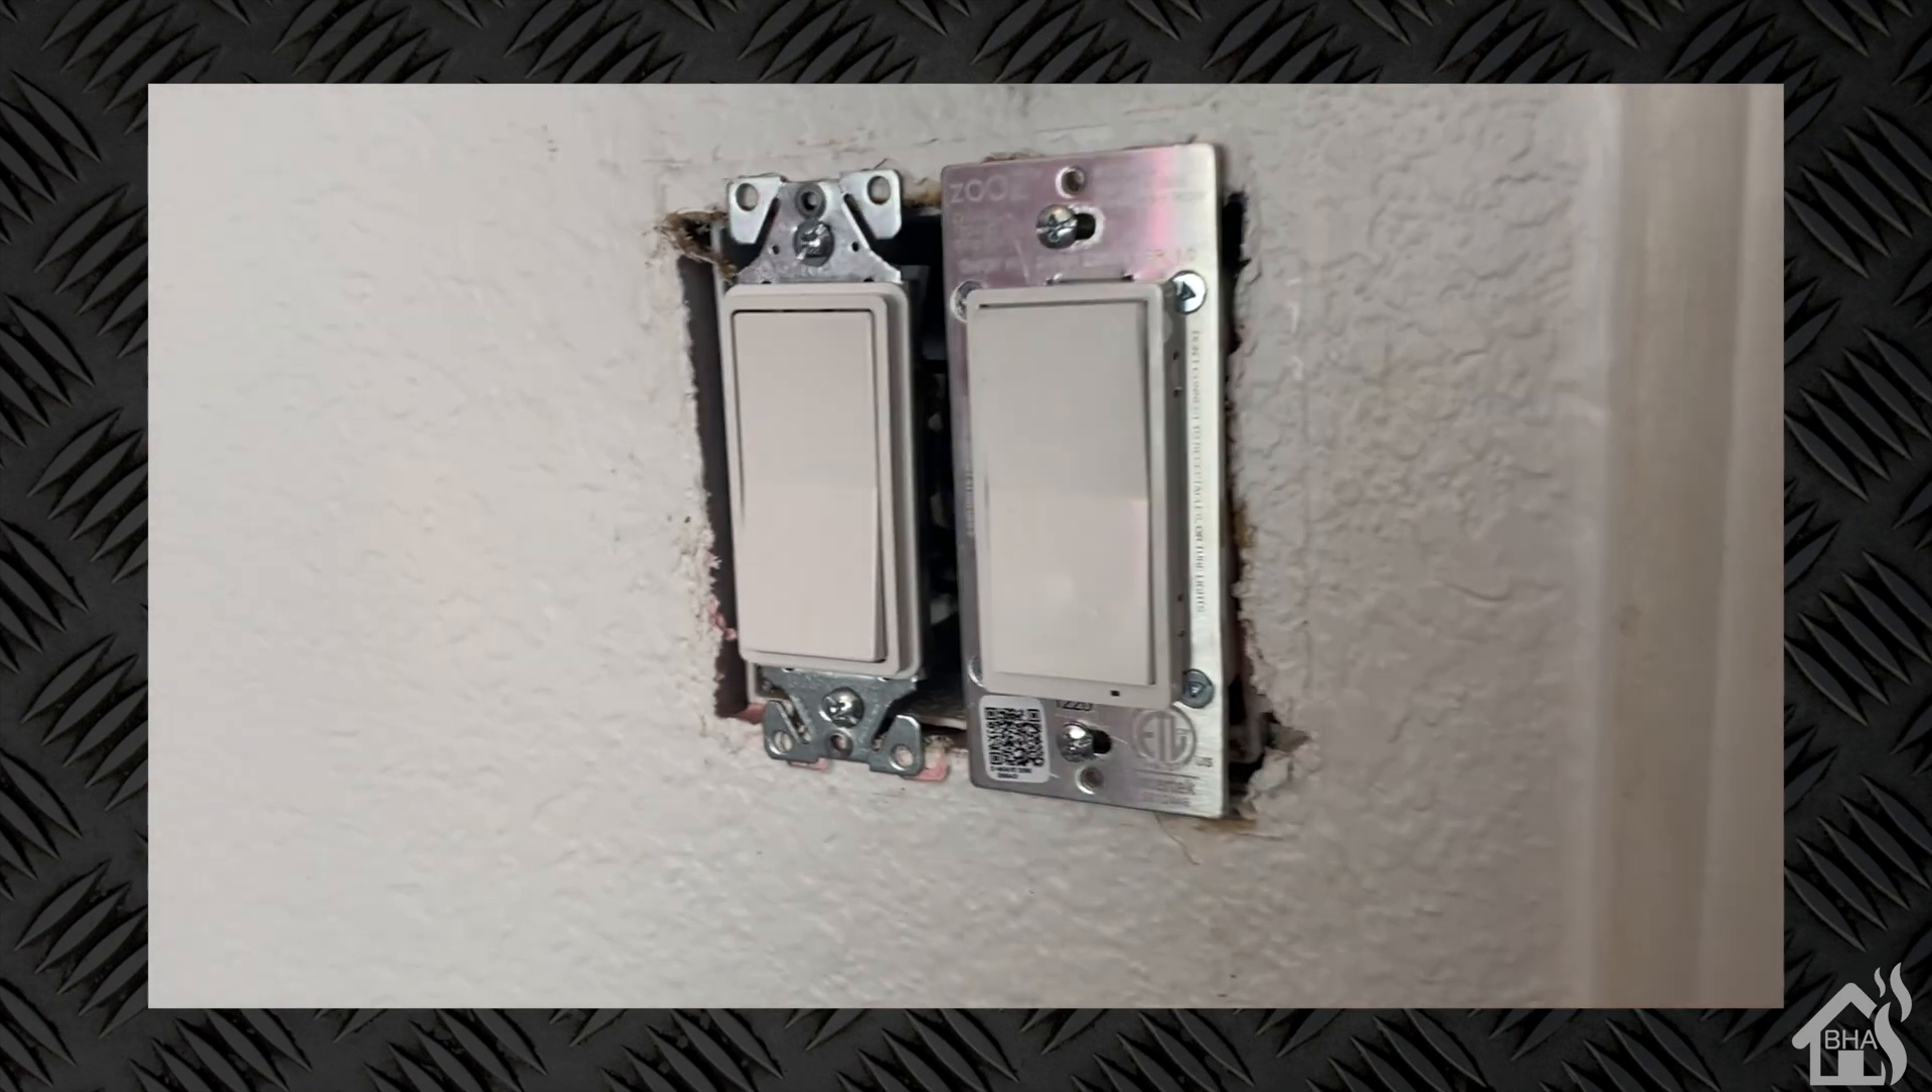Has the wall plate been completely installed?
No.